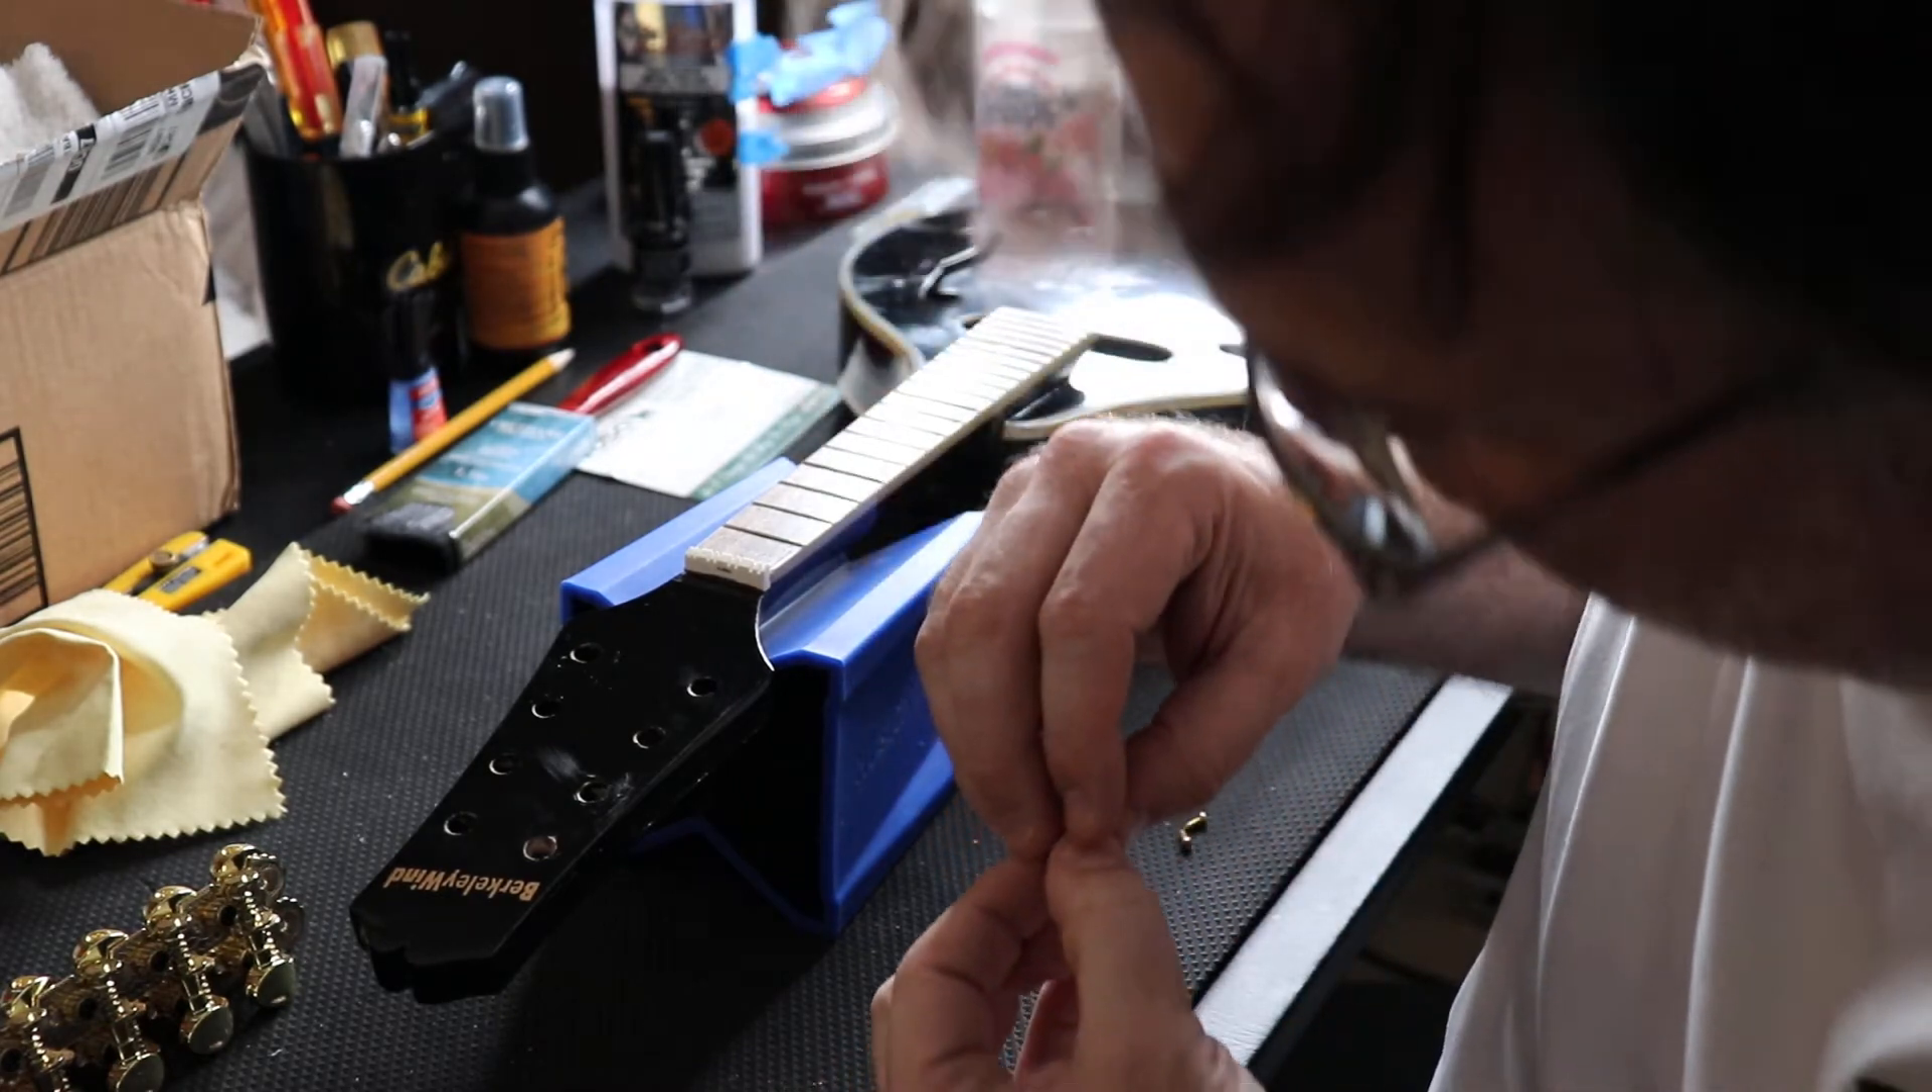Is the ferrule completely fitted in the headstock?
No.